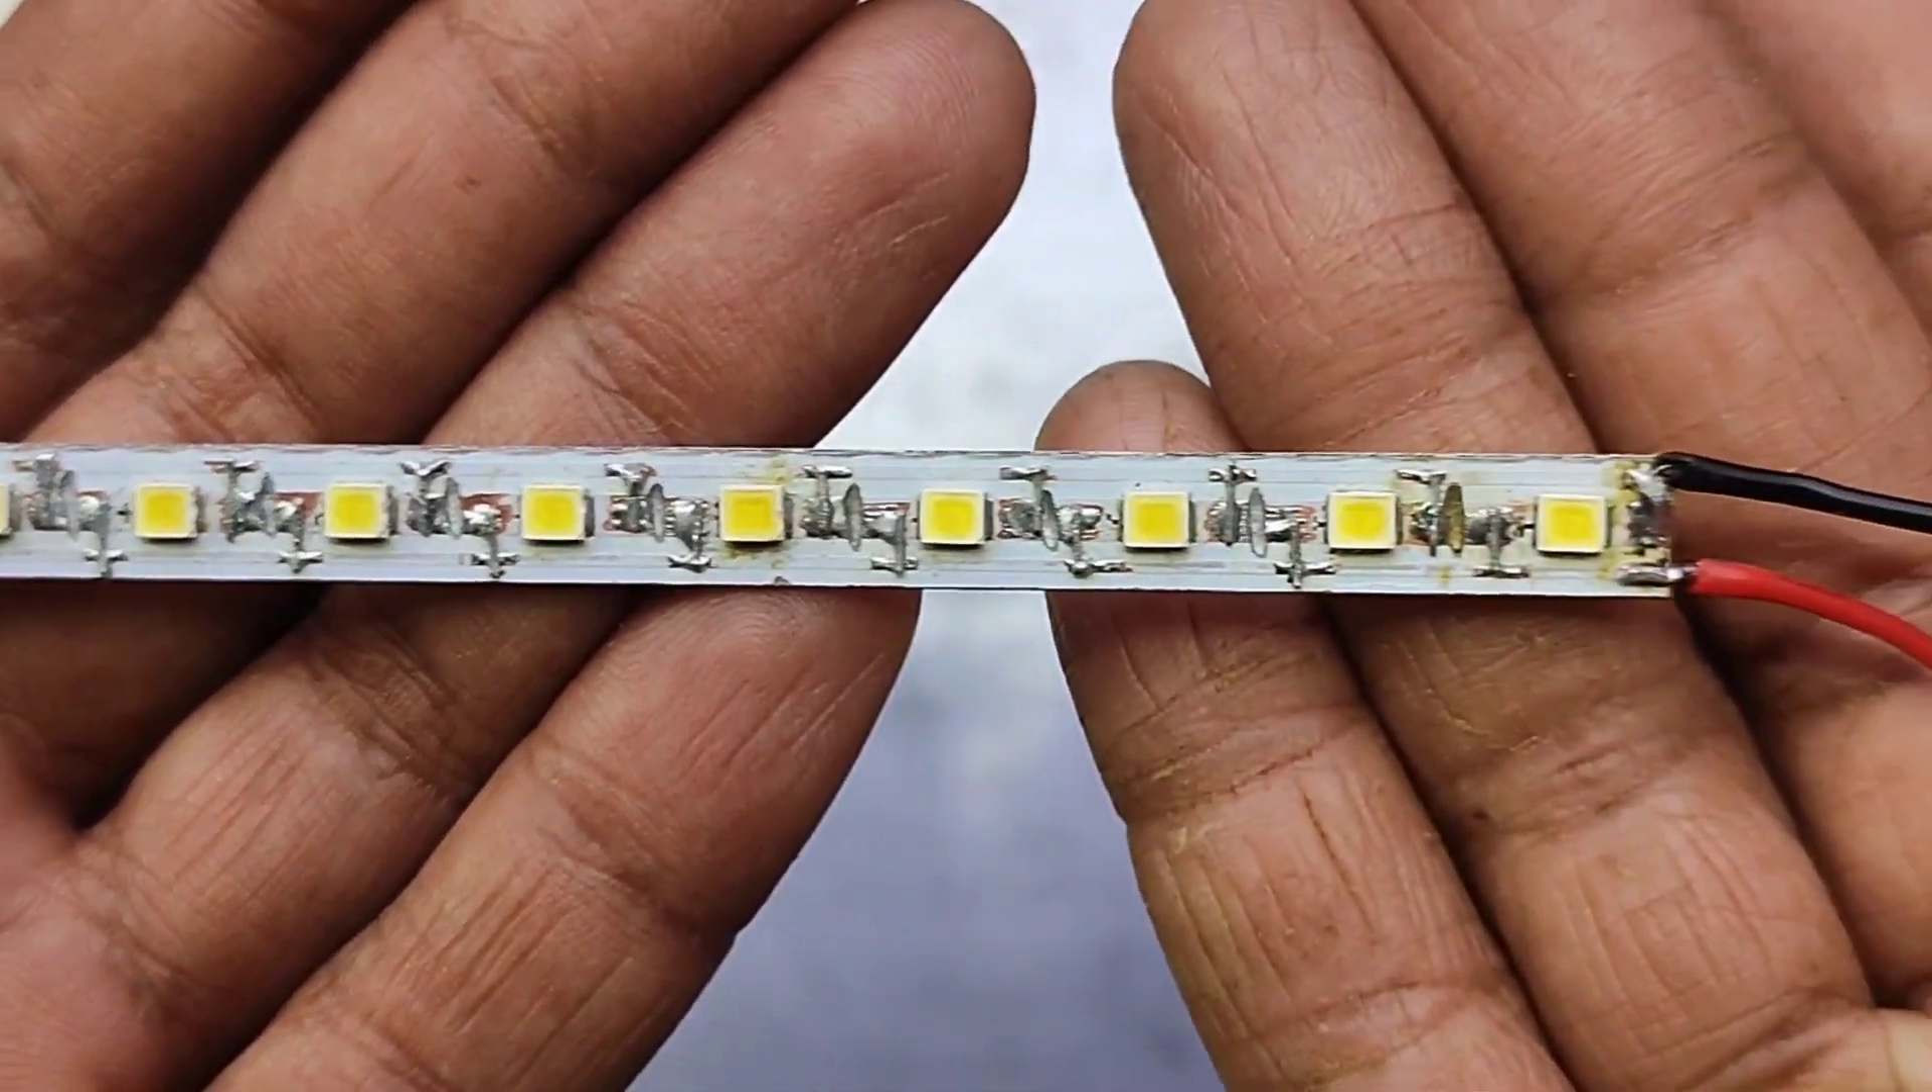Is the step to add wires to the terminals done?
Yes.